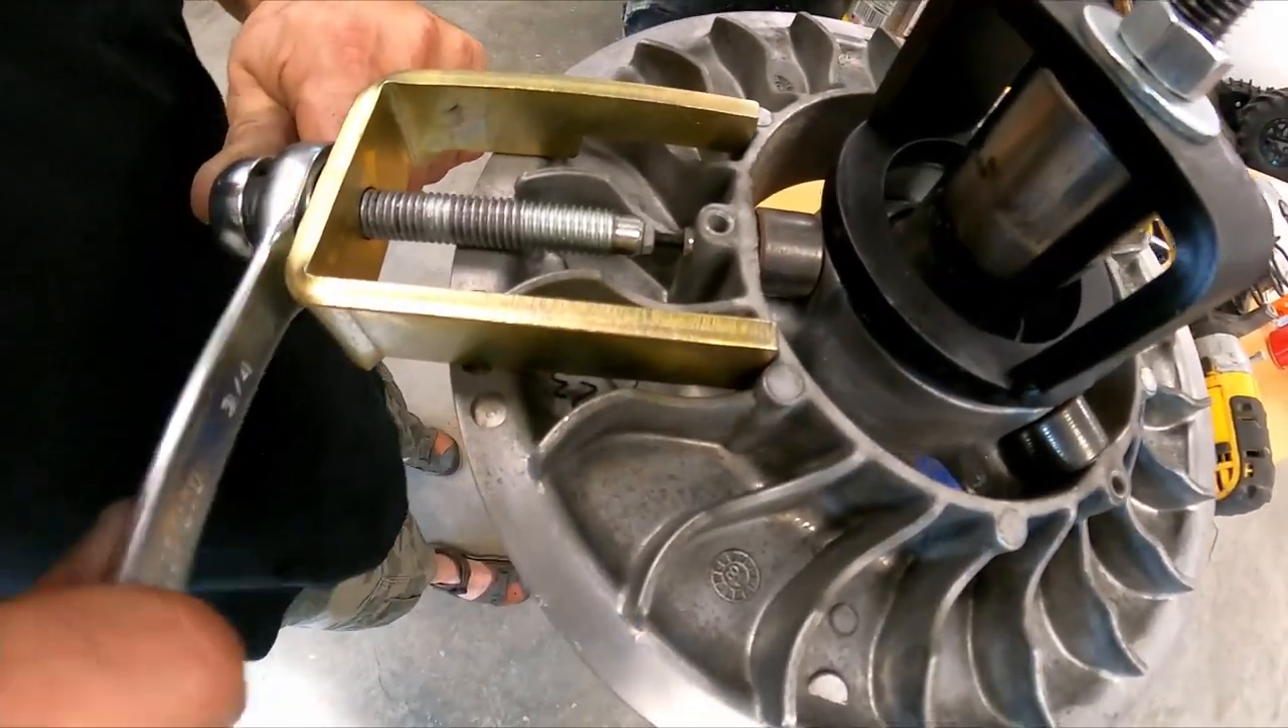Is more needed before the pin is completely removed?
Yes.